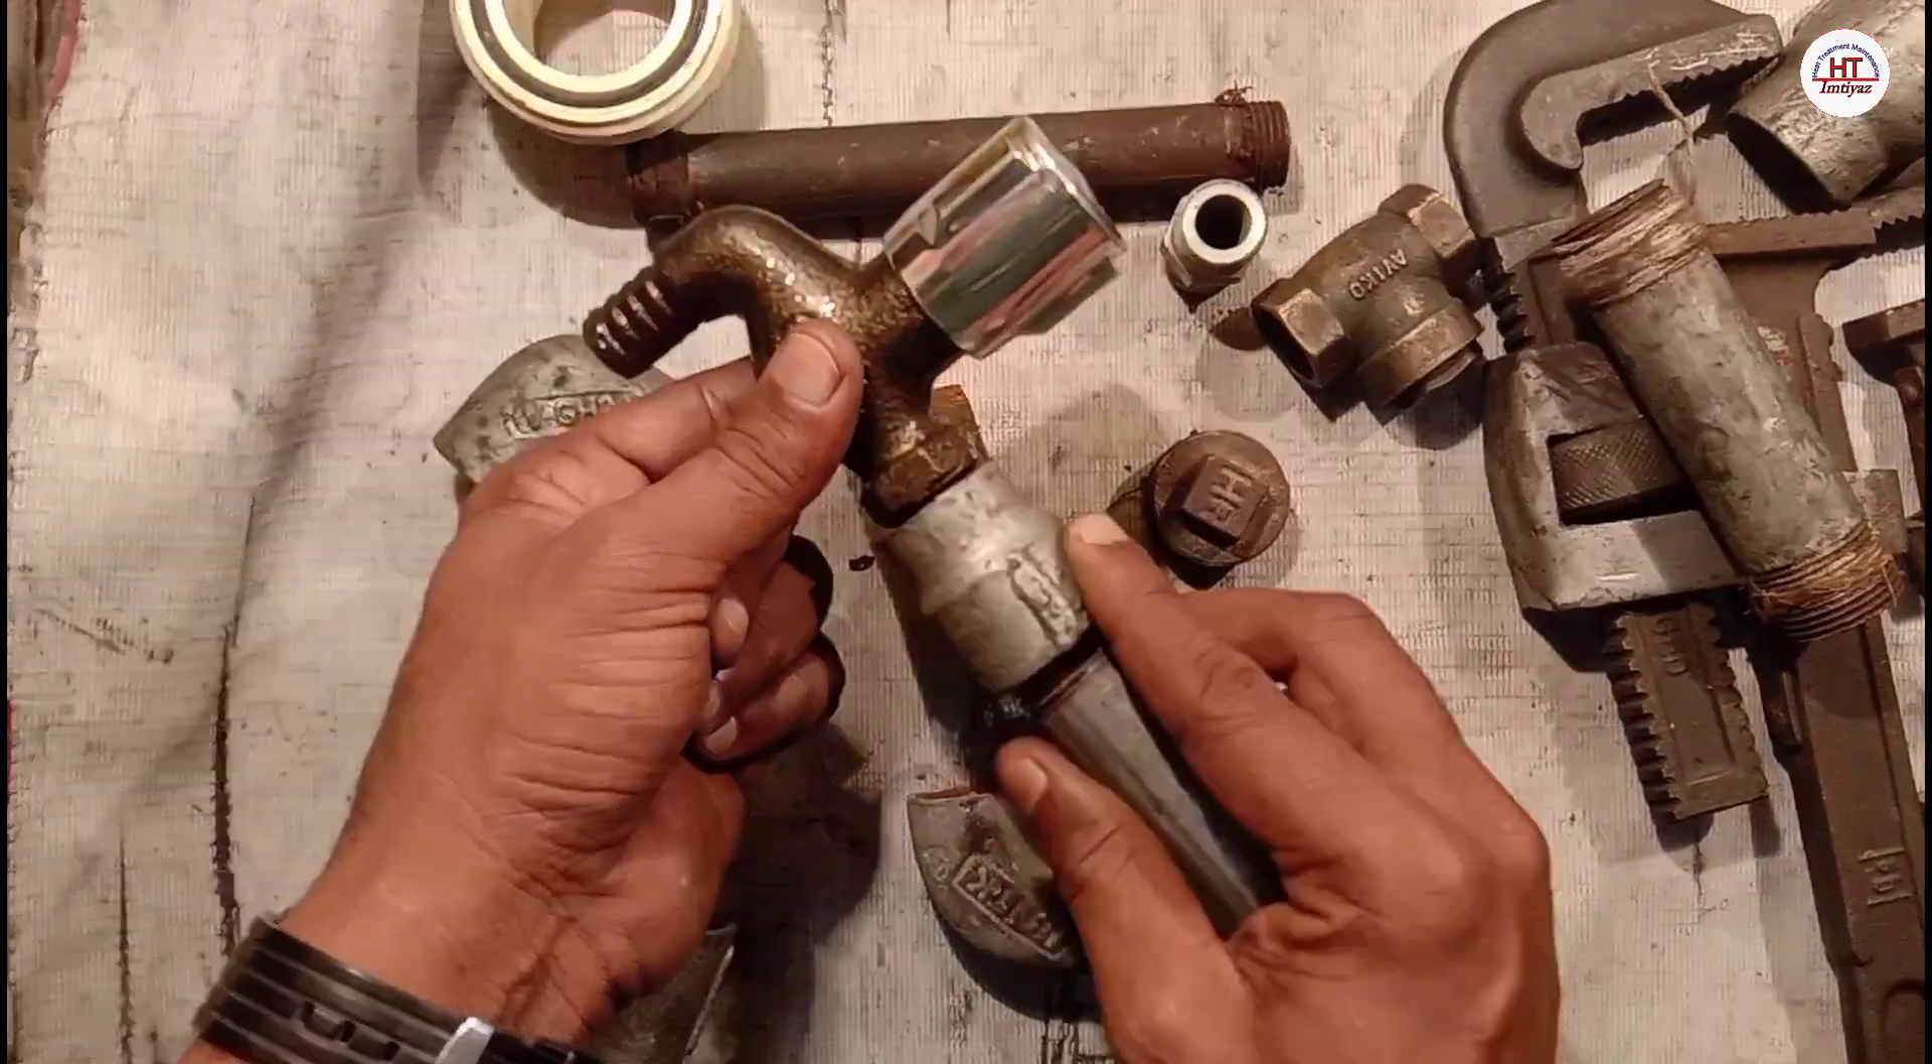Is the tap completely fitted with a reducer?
Yes.